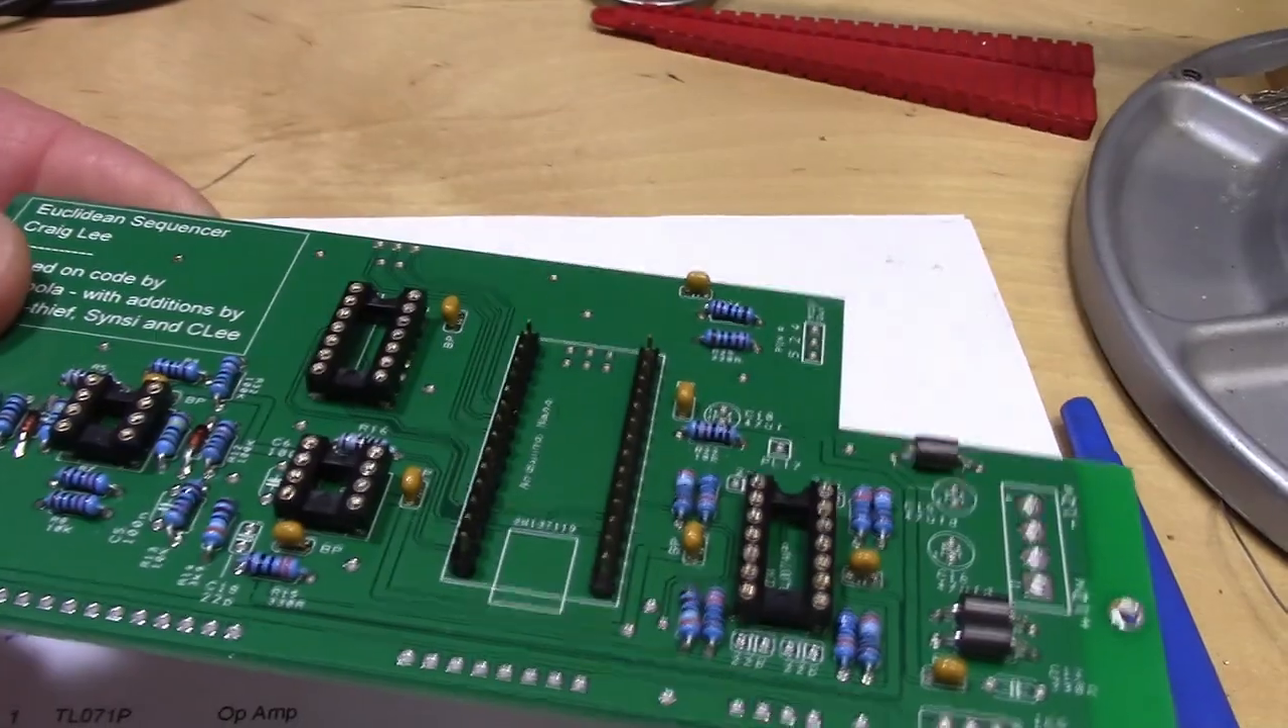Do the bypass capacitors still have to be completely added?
No.